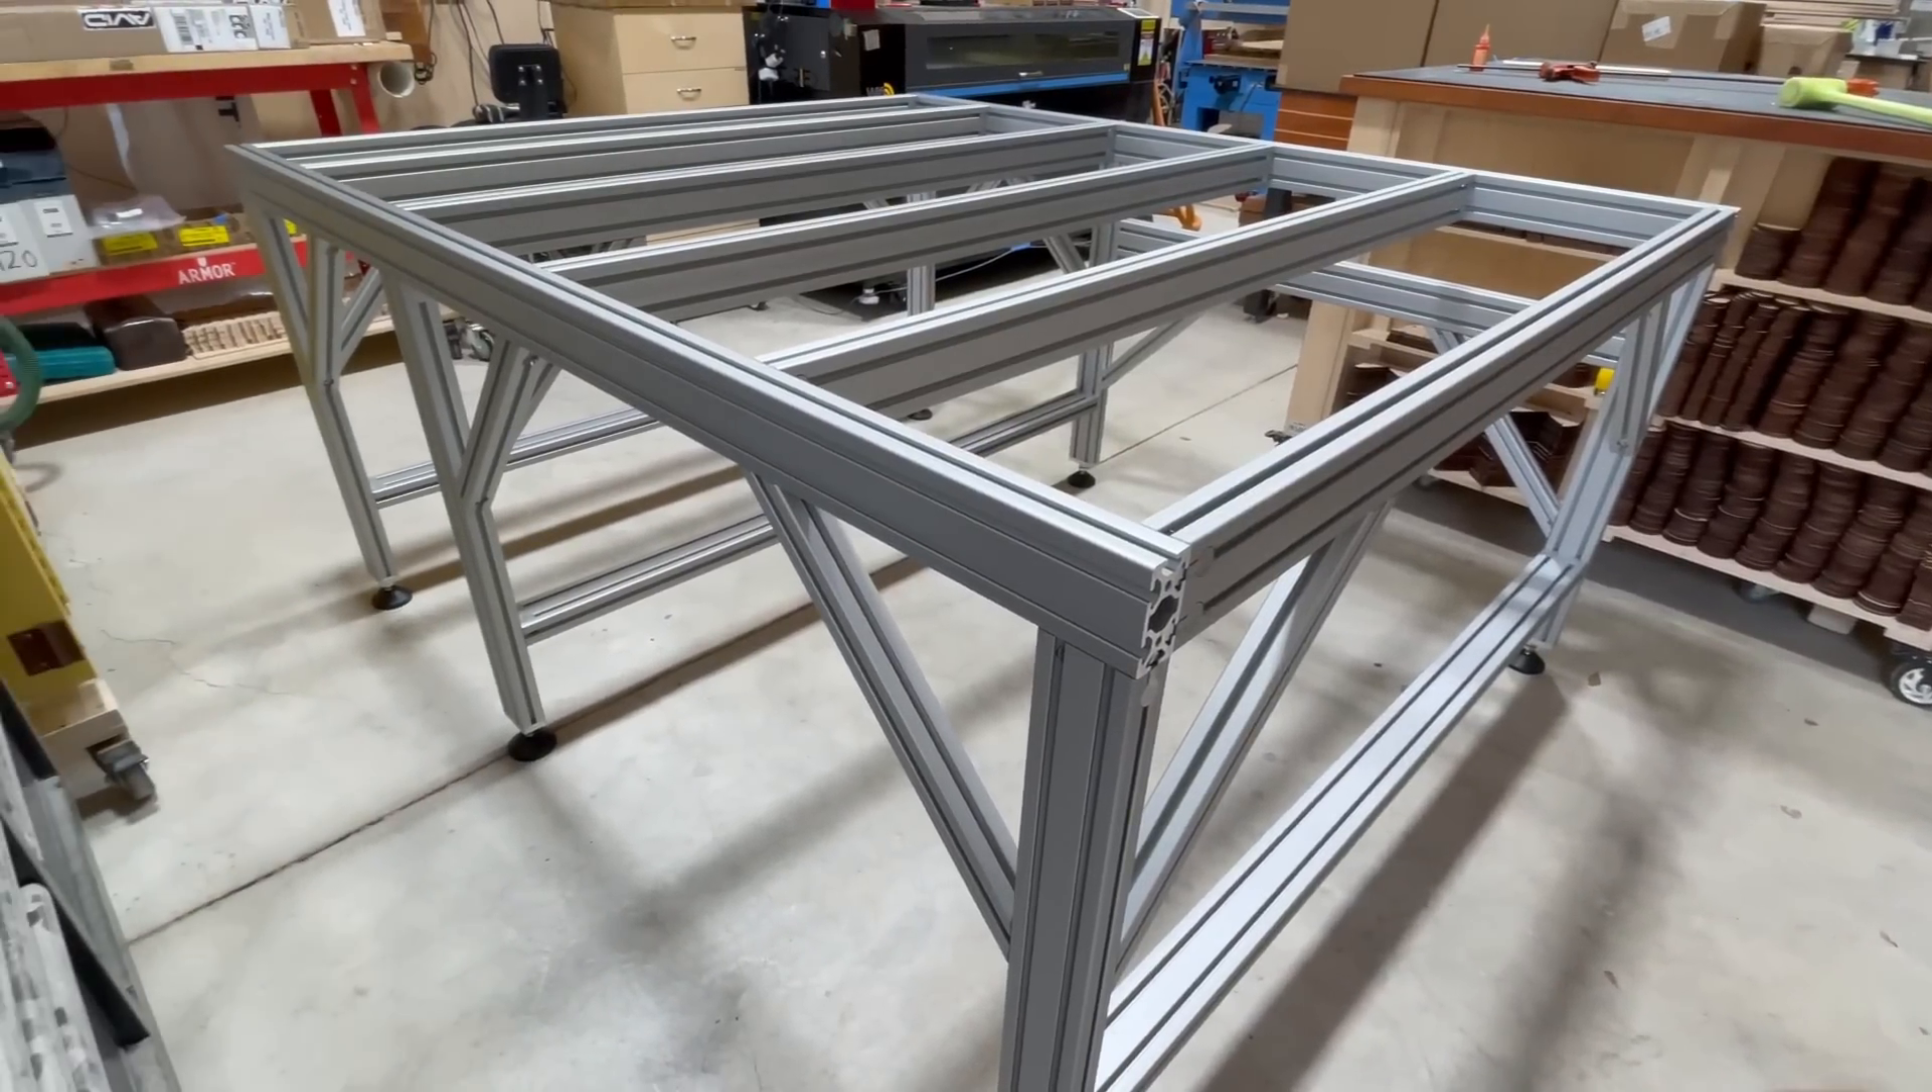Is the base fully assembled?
Yes.